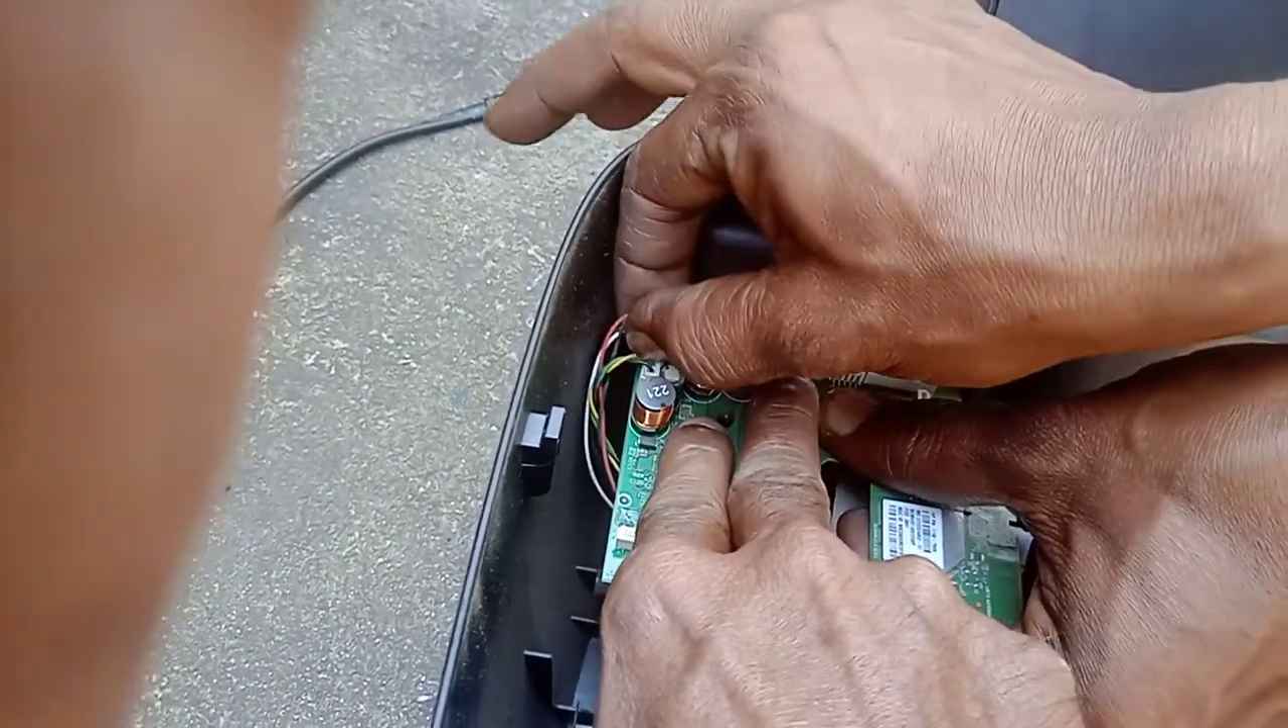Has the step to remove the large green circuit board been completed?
No.